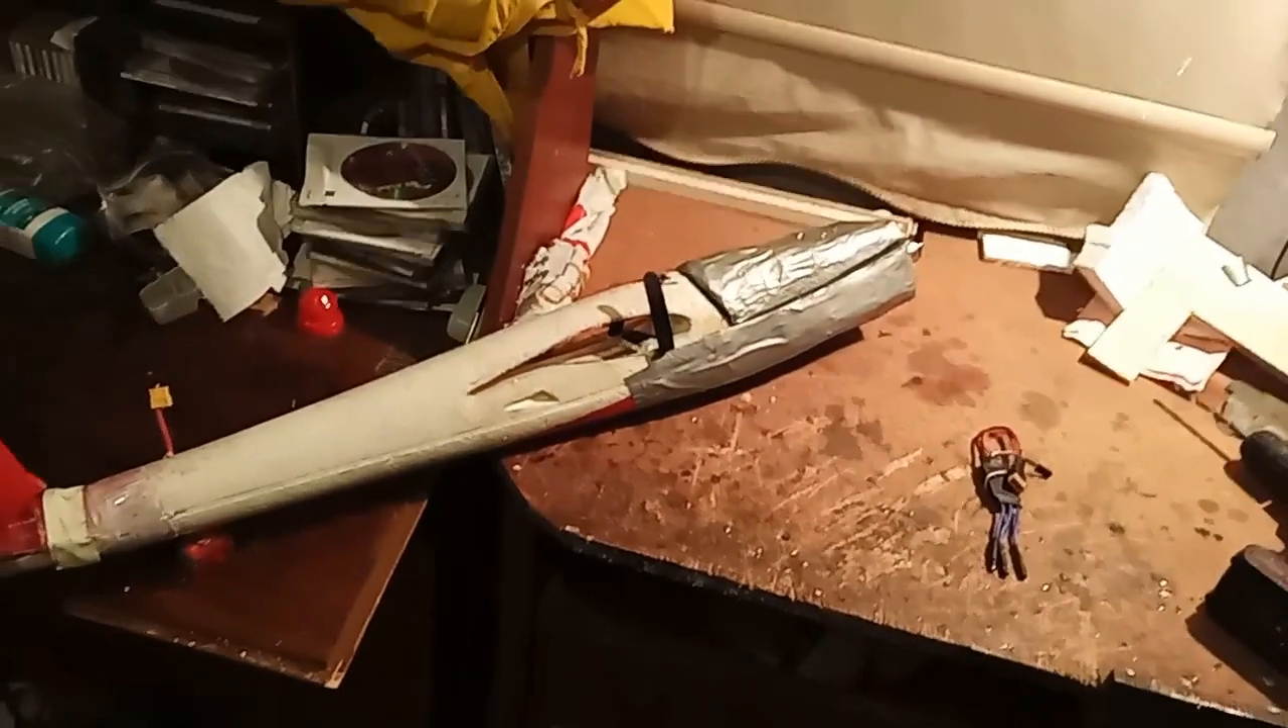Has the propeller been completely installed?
No.